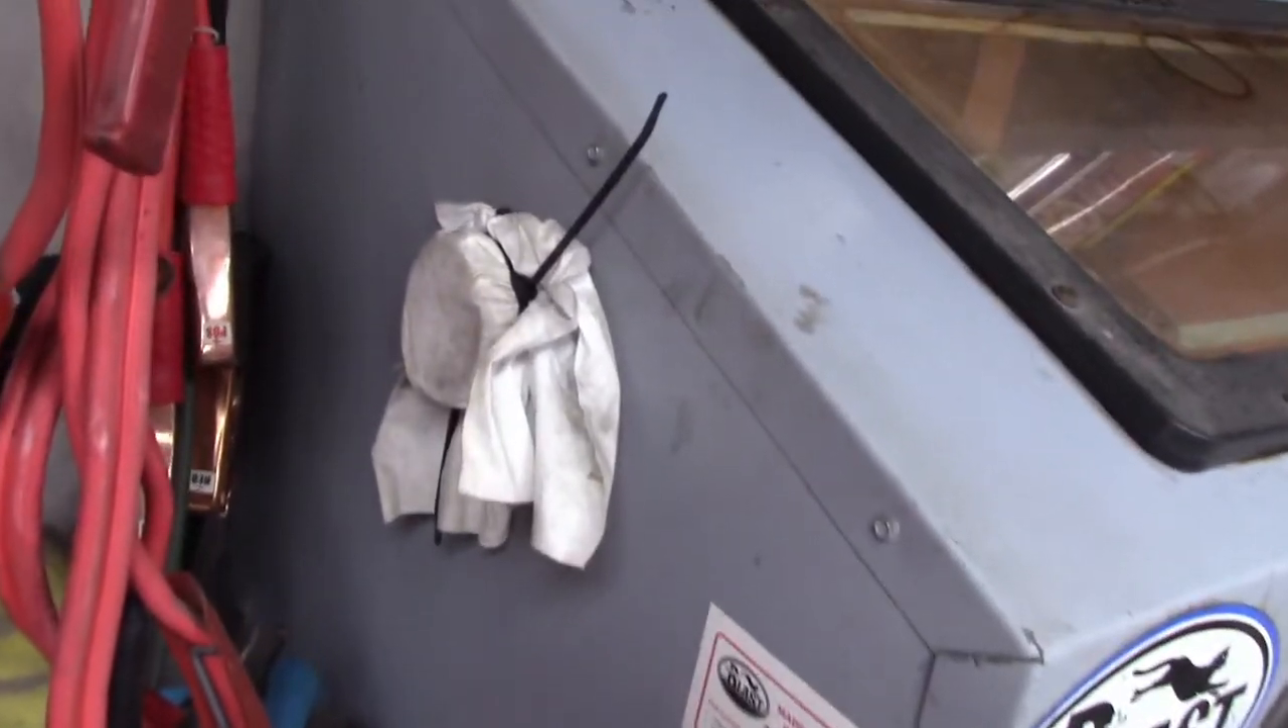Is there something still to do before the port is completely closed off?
No.